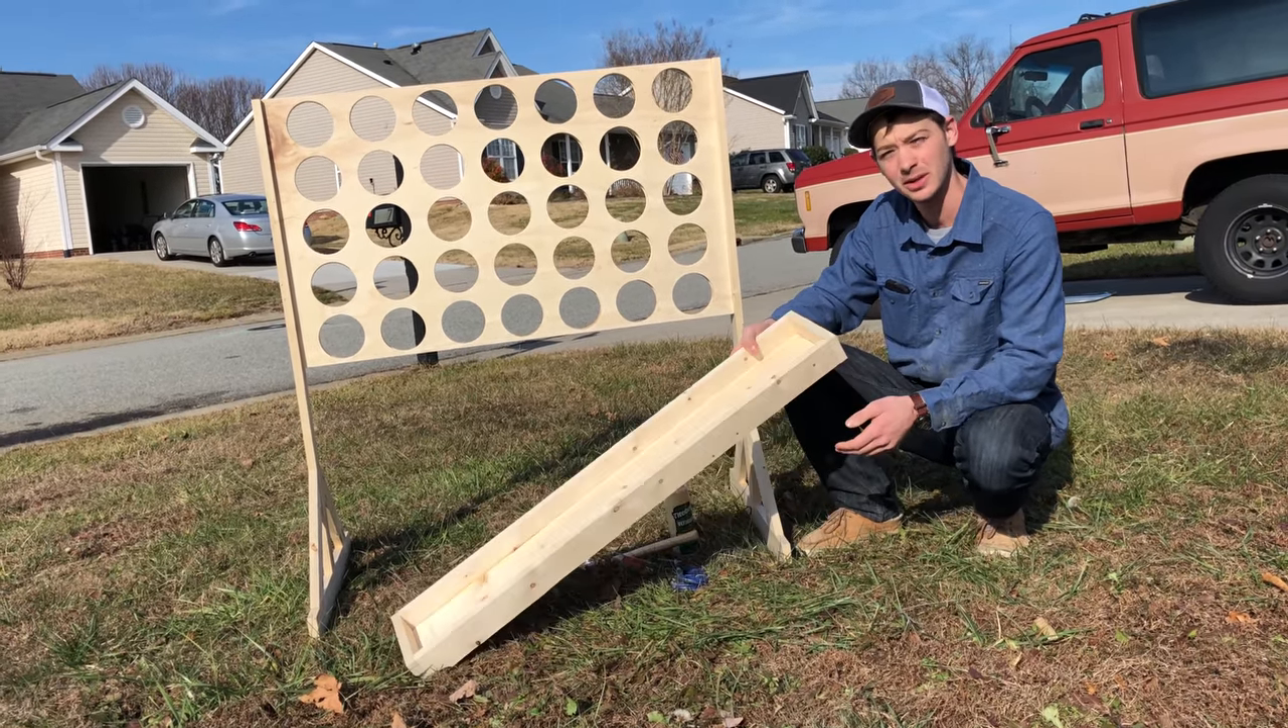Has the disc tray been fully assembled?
Yes.